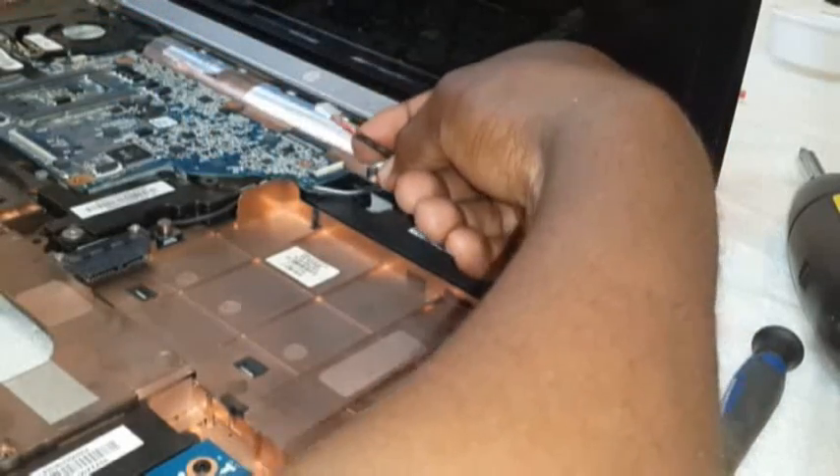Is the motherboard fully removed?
No.